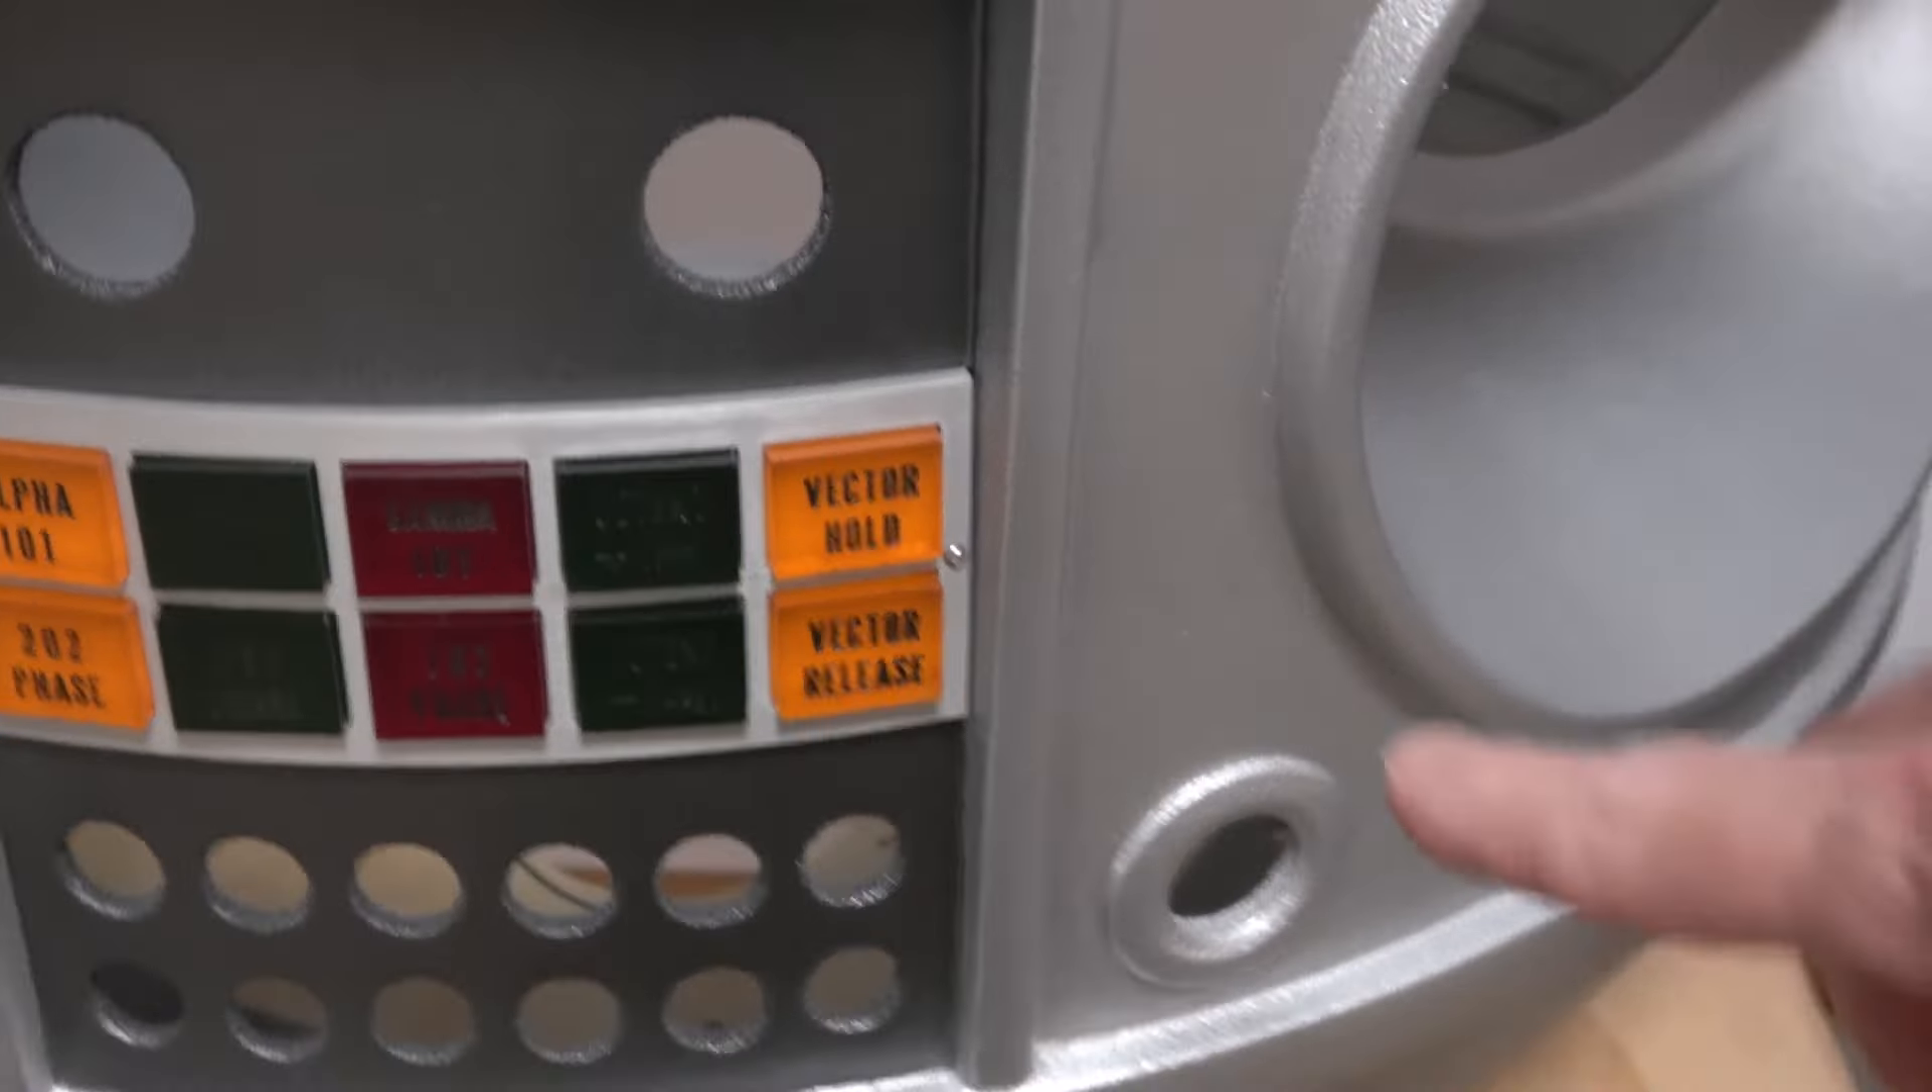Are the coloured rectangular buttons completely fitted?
Yes.